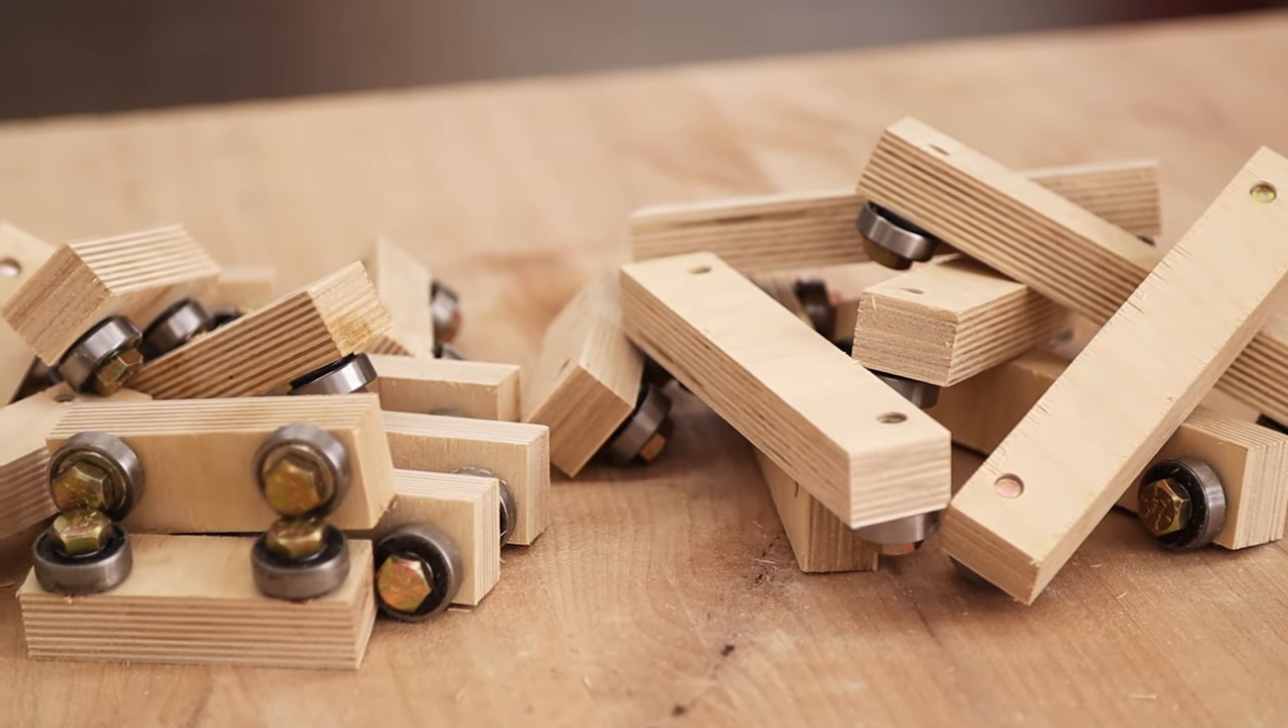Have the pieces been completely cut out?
Yes.